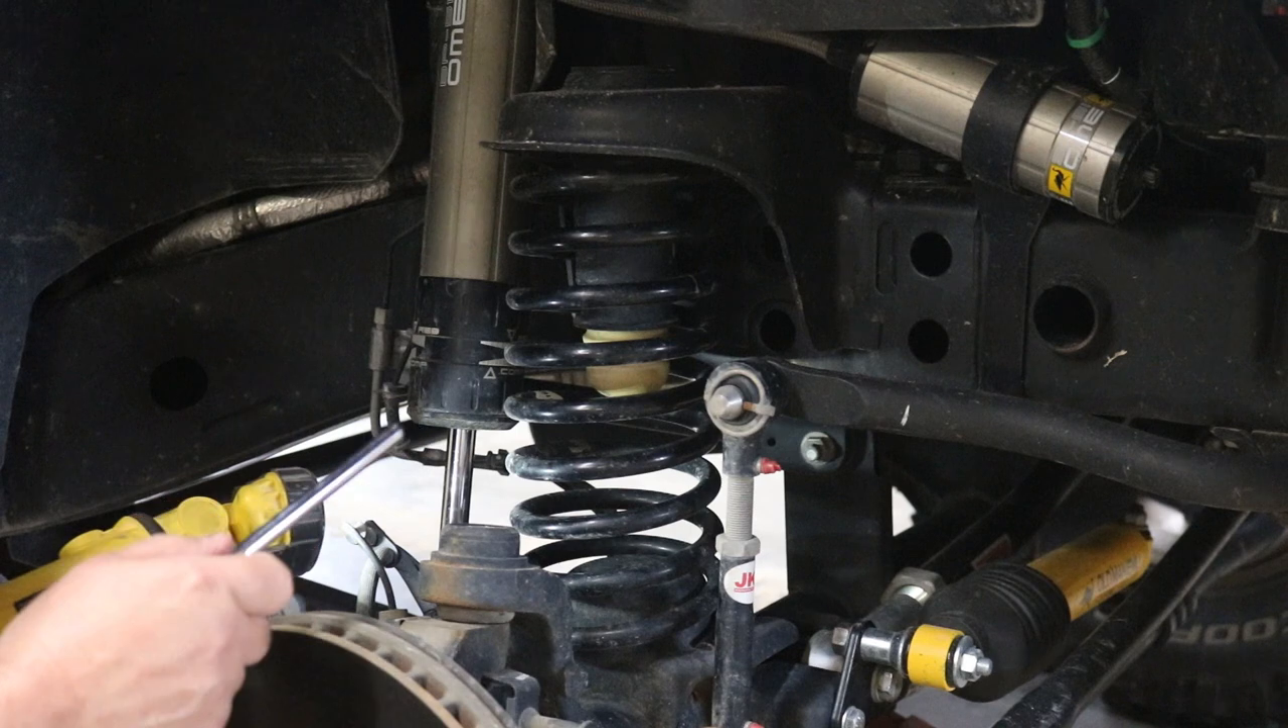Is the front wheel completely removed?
Yes.